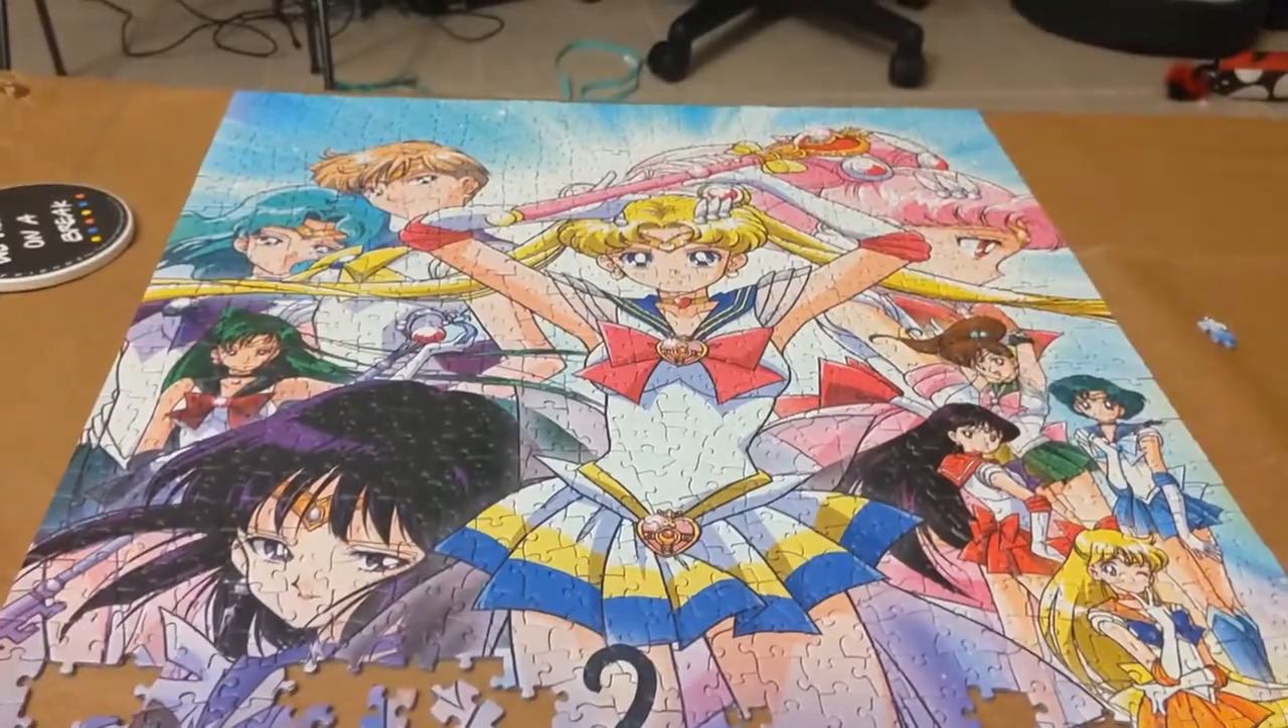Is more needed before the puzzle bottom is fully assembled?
Yes.